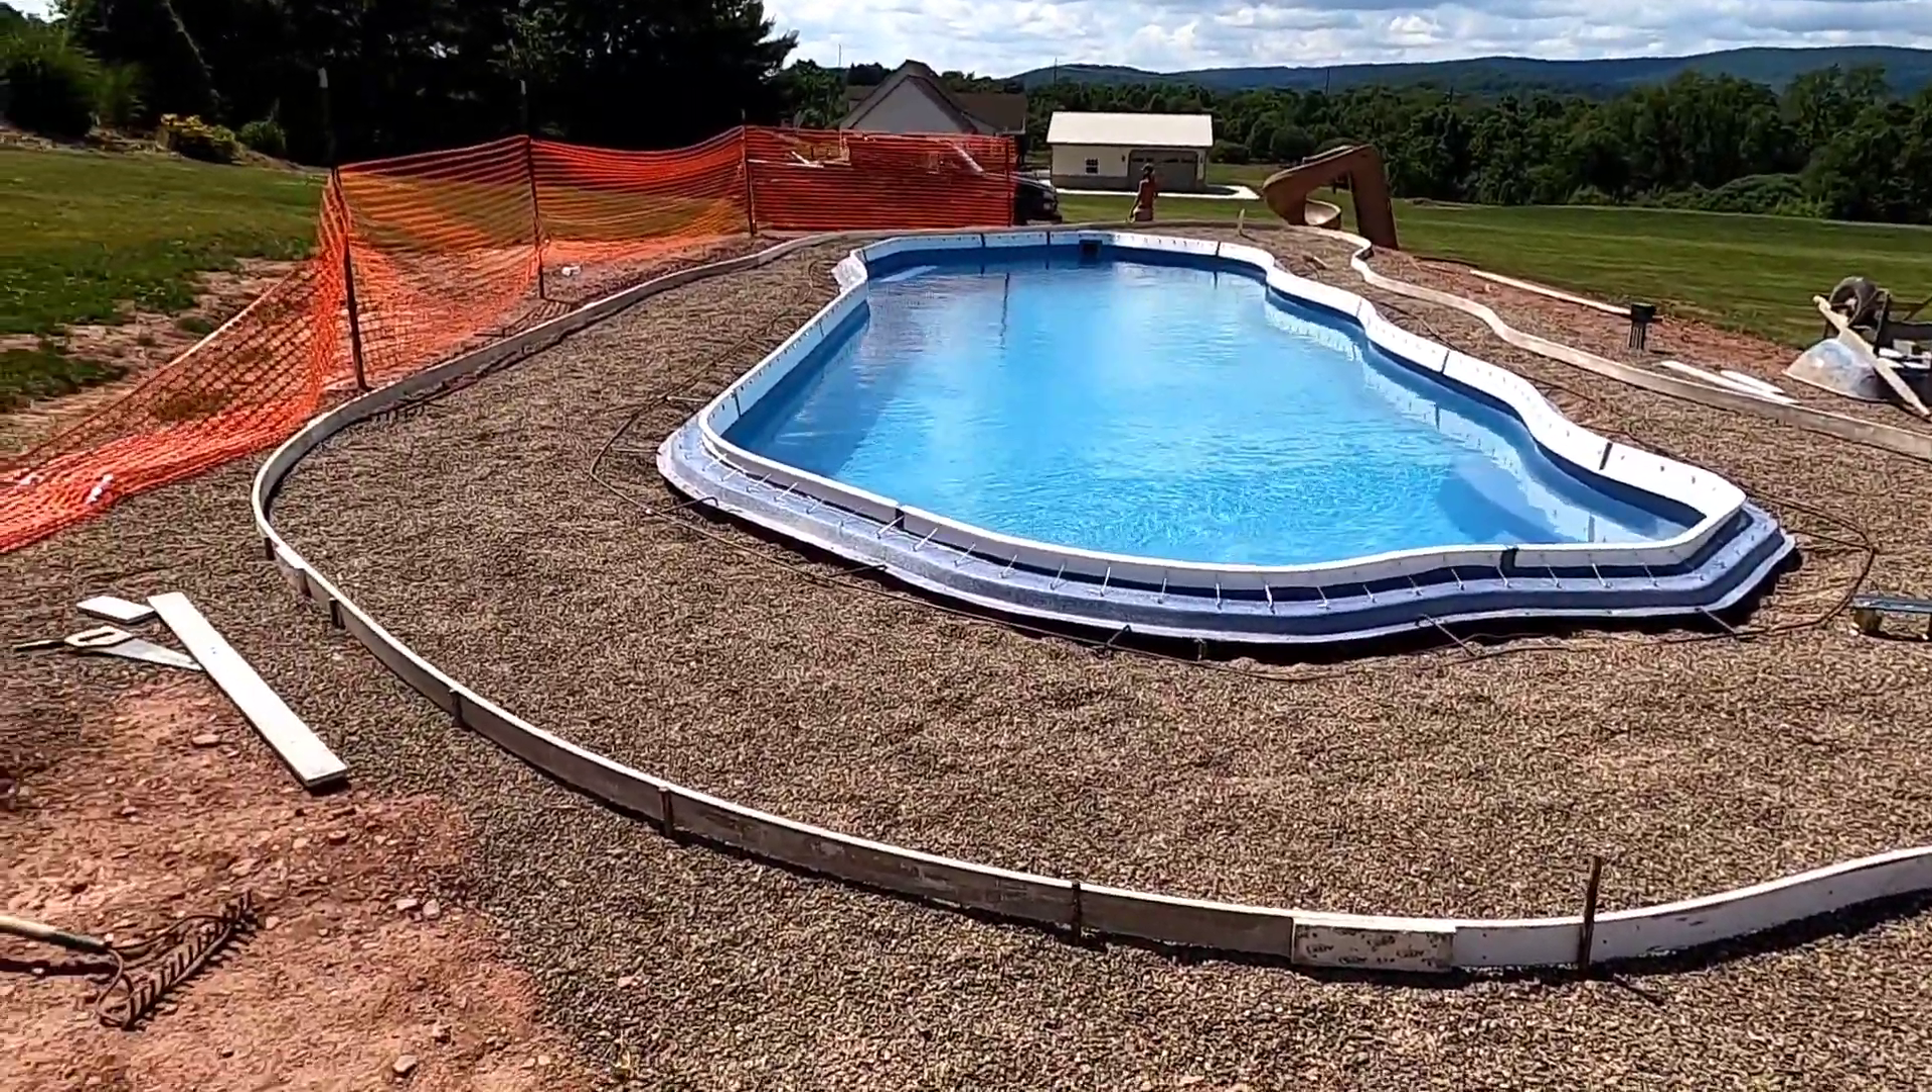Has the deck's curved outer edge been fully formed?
Yes.